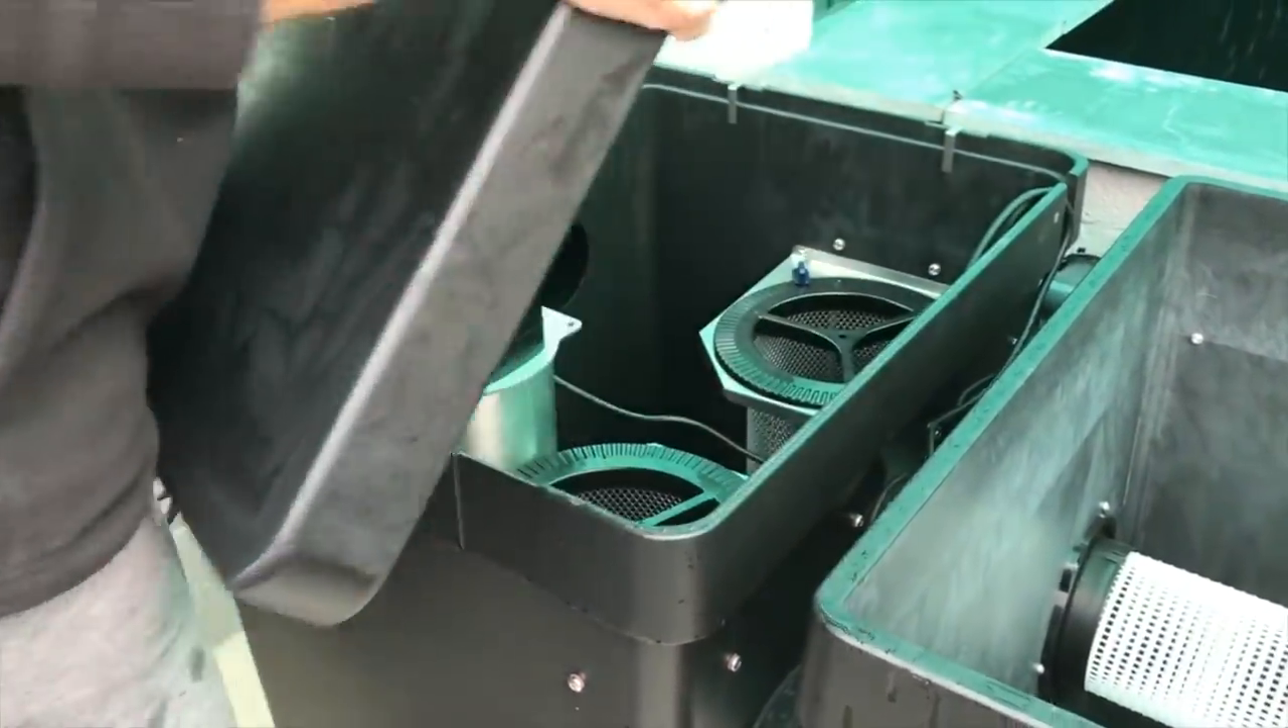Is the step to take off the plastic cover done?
Yes.